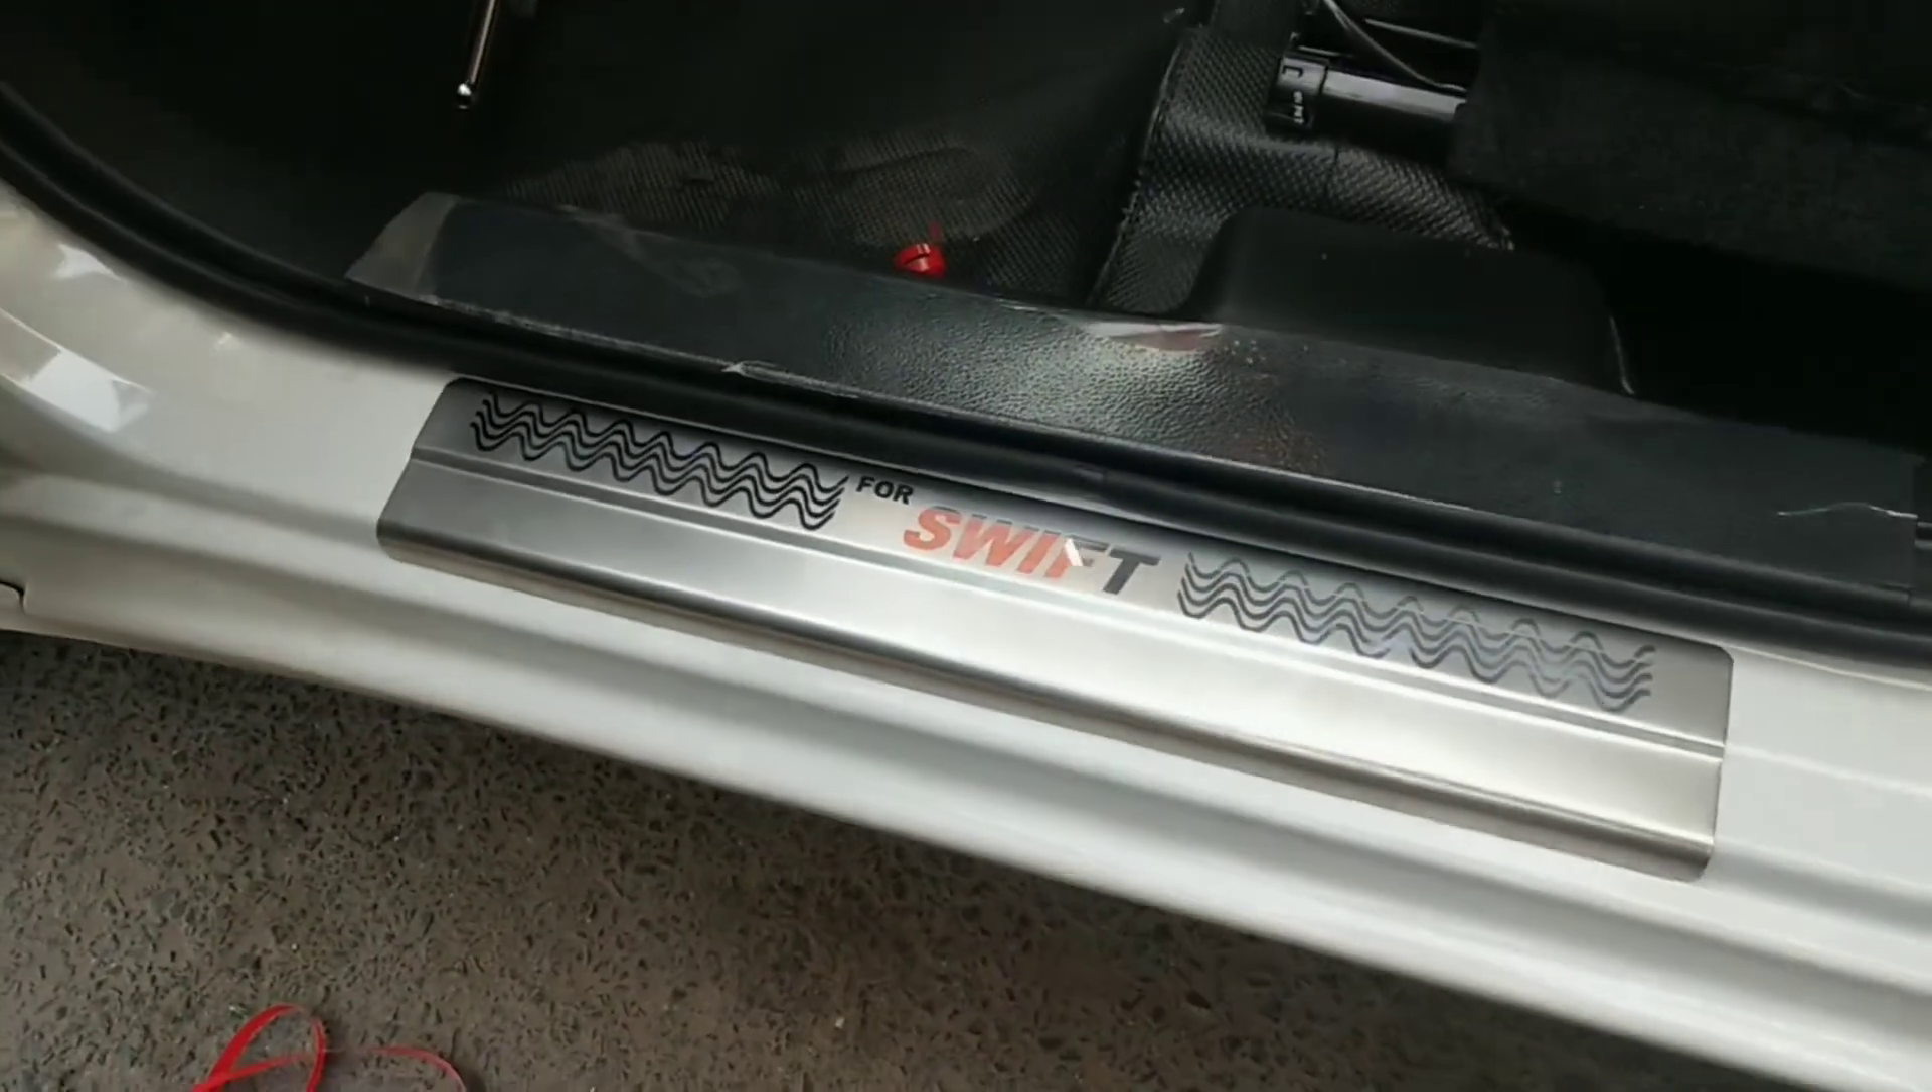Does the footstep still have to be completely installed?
No.